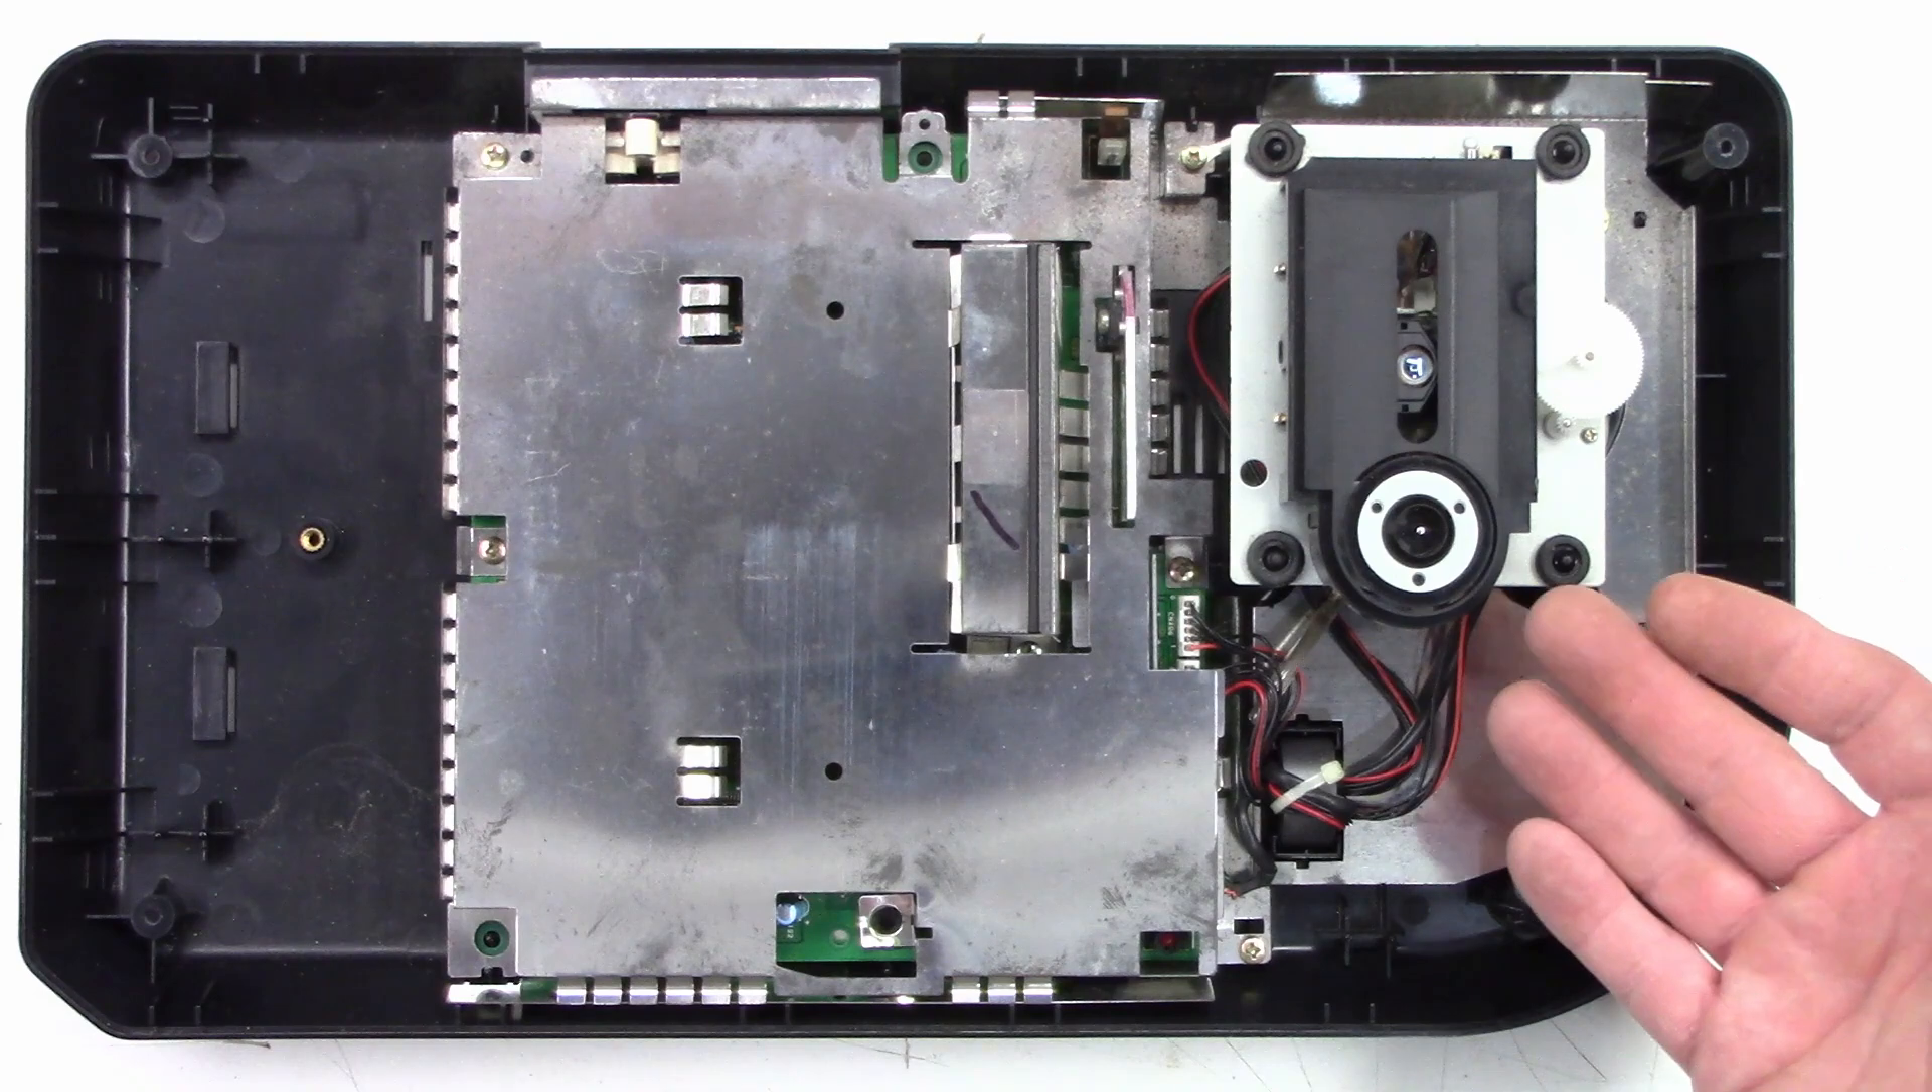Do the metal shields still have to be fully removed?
Yes.